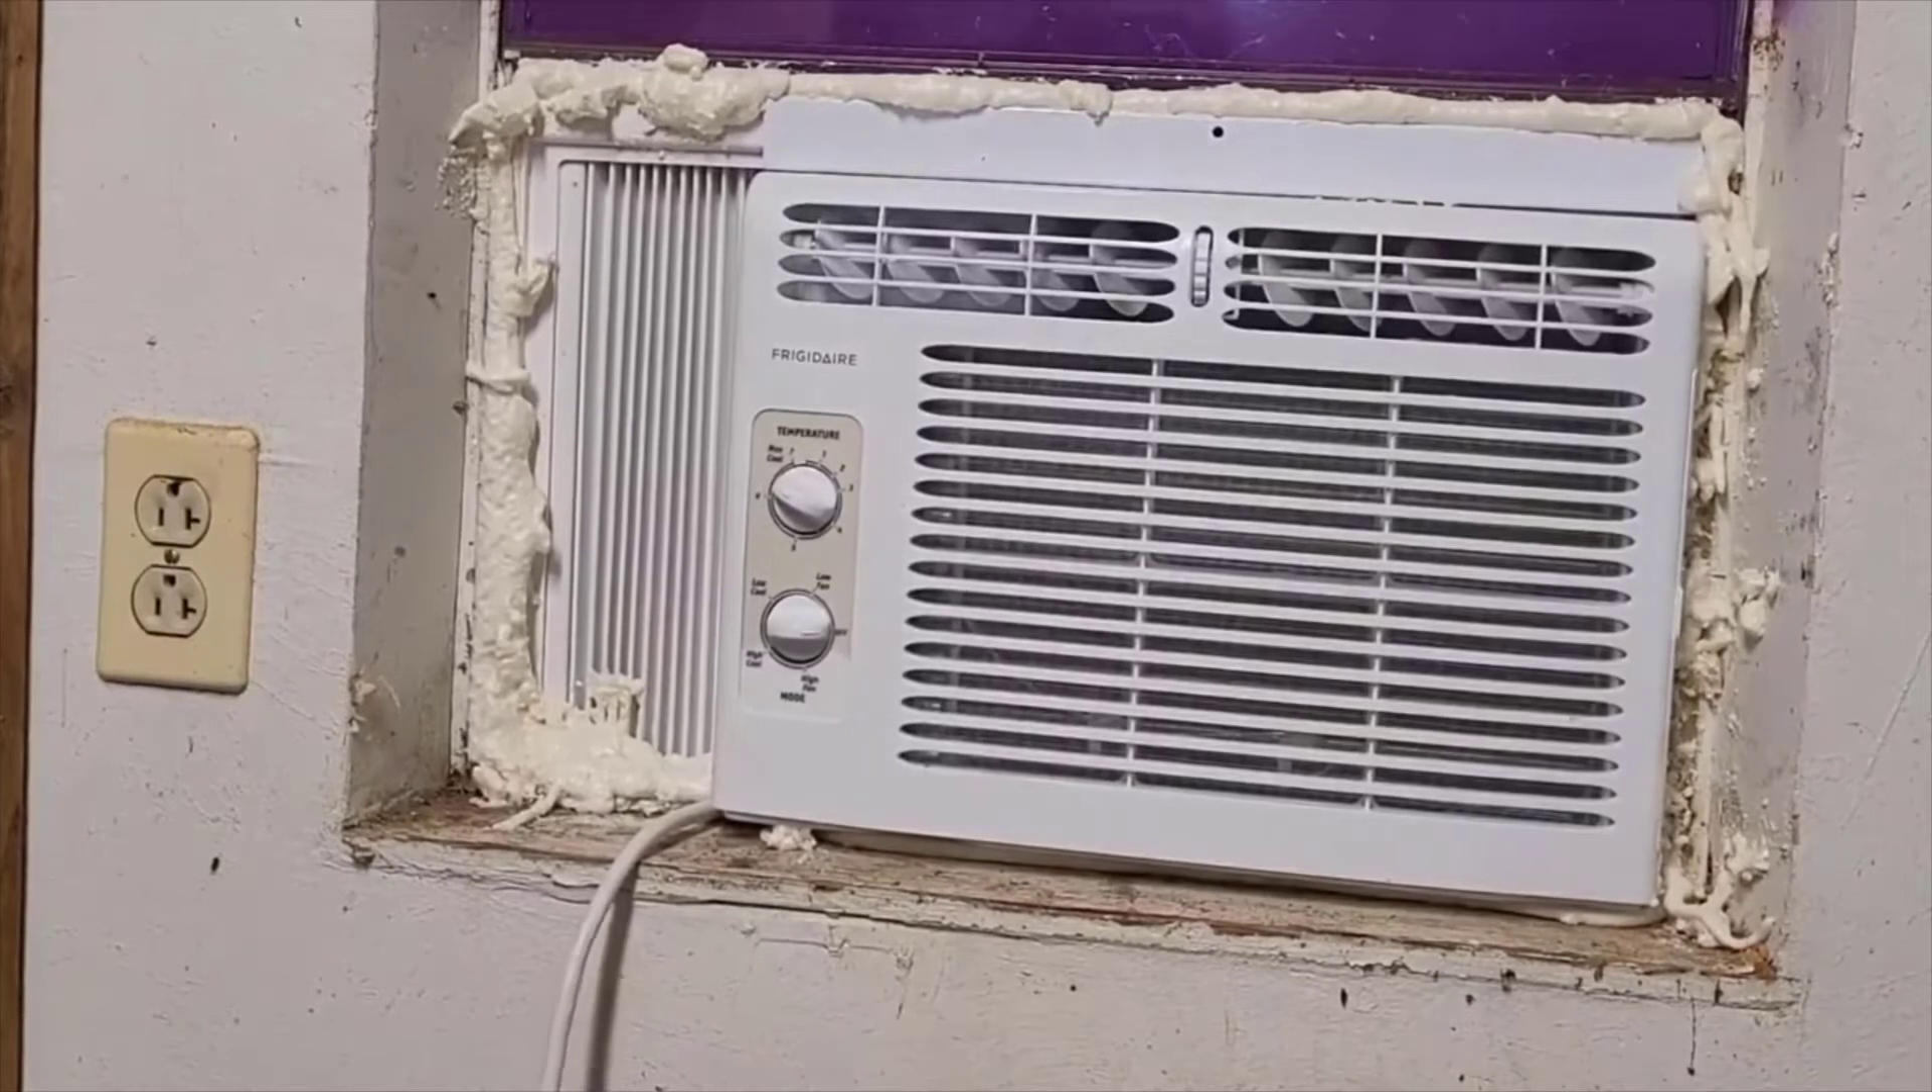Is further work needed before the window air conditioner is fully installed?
No.